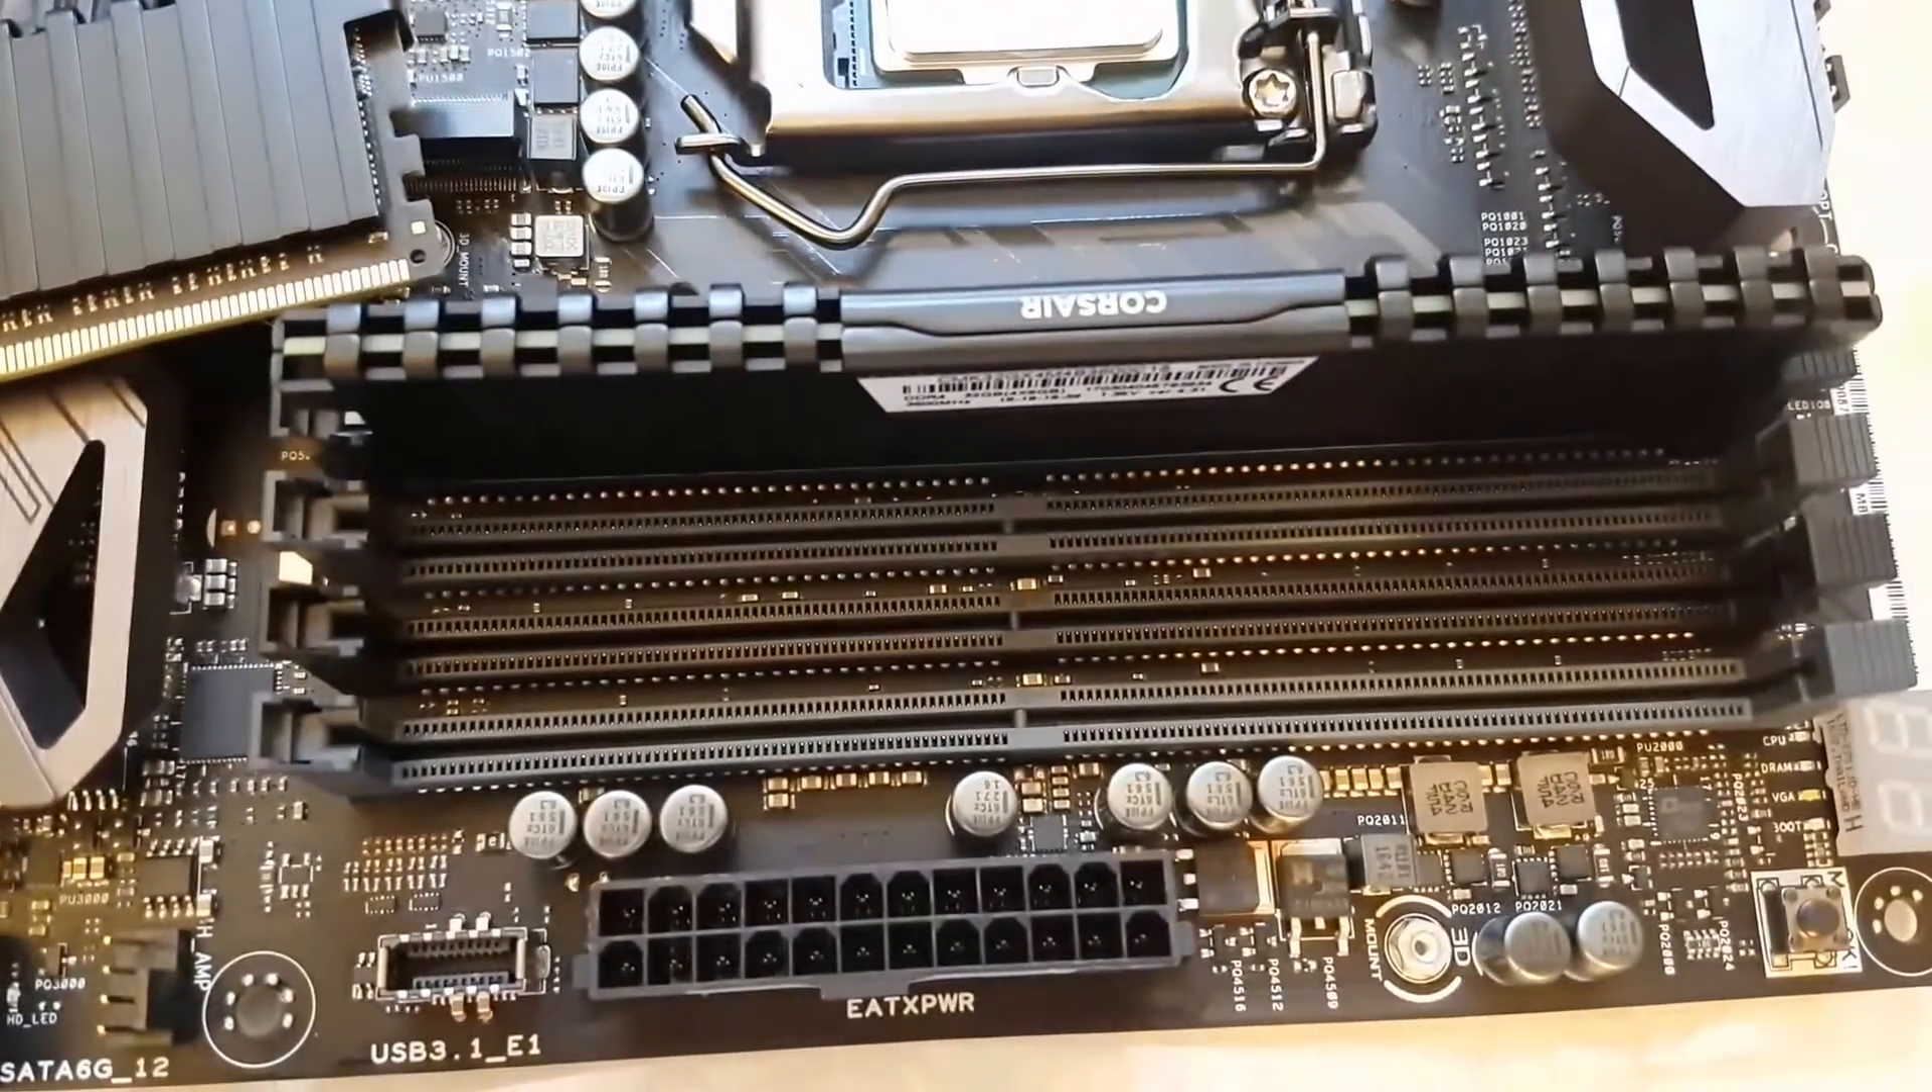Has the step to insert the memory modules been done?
No.